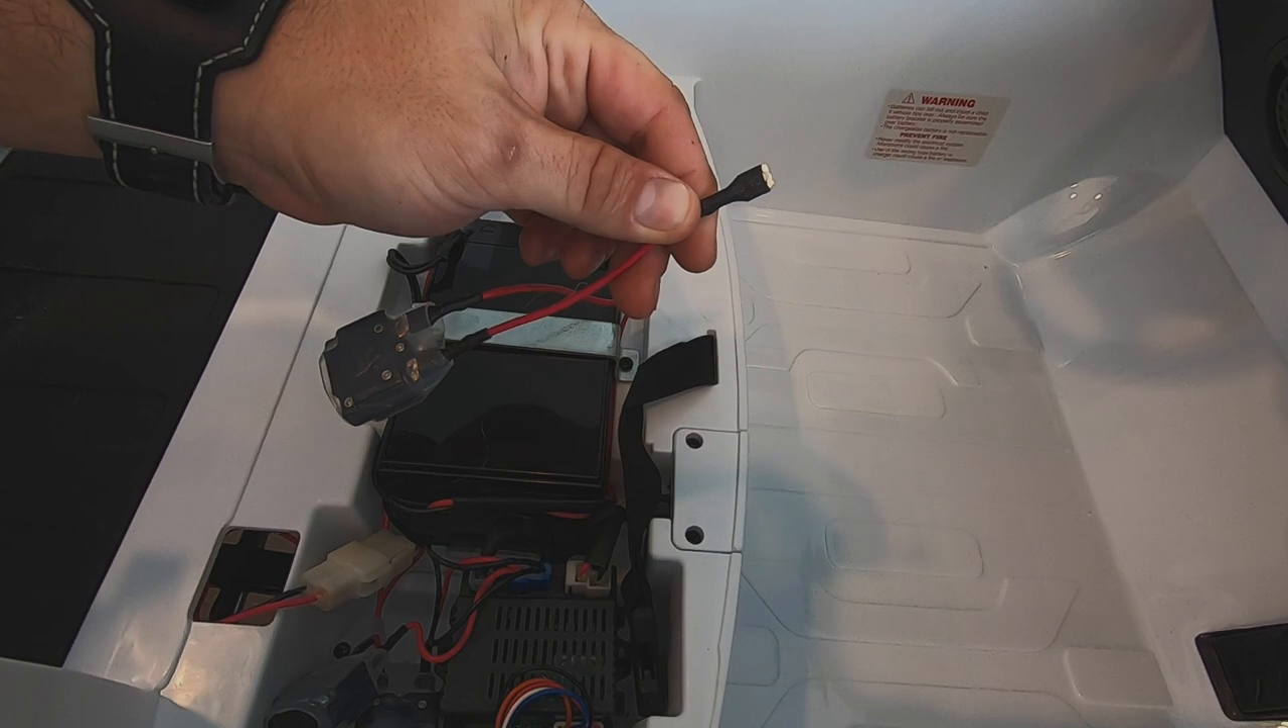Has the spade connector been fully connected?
No.